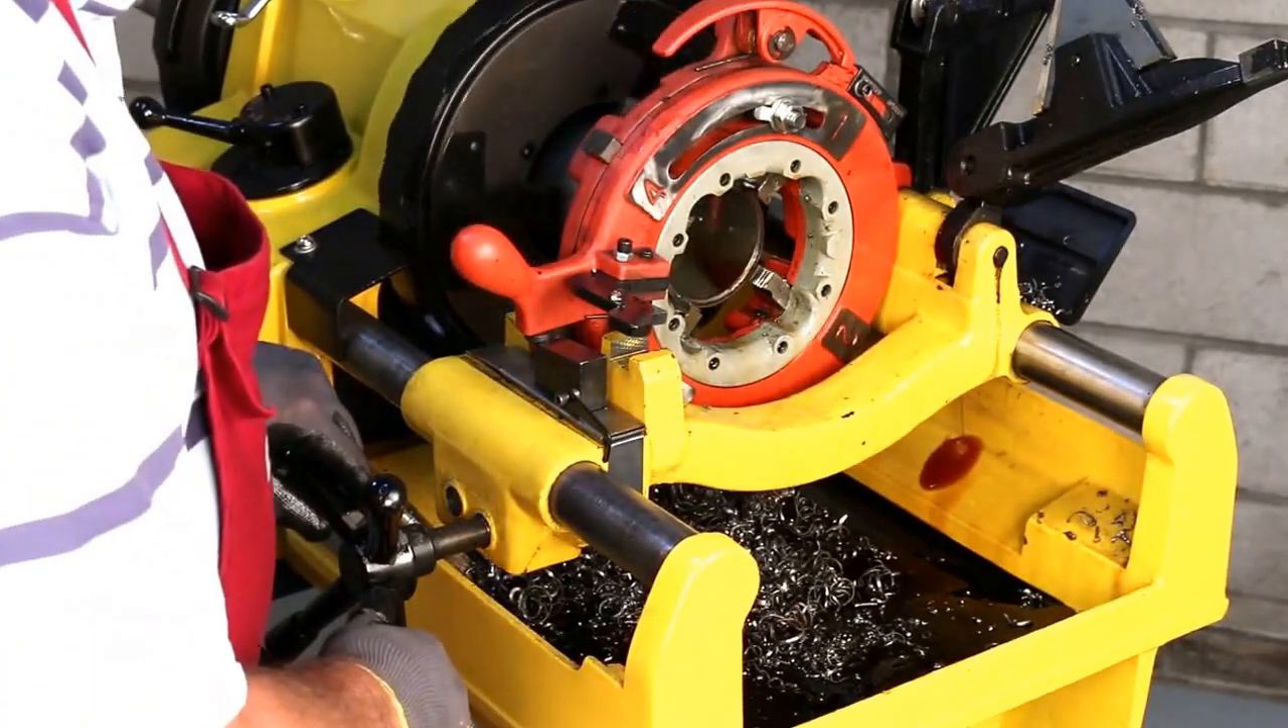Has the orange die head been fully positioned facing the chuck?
Yes.